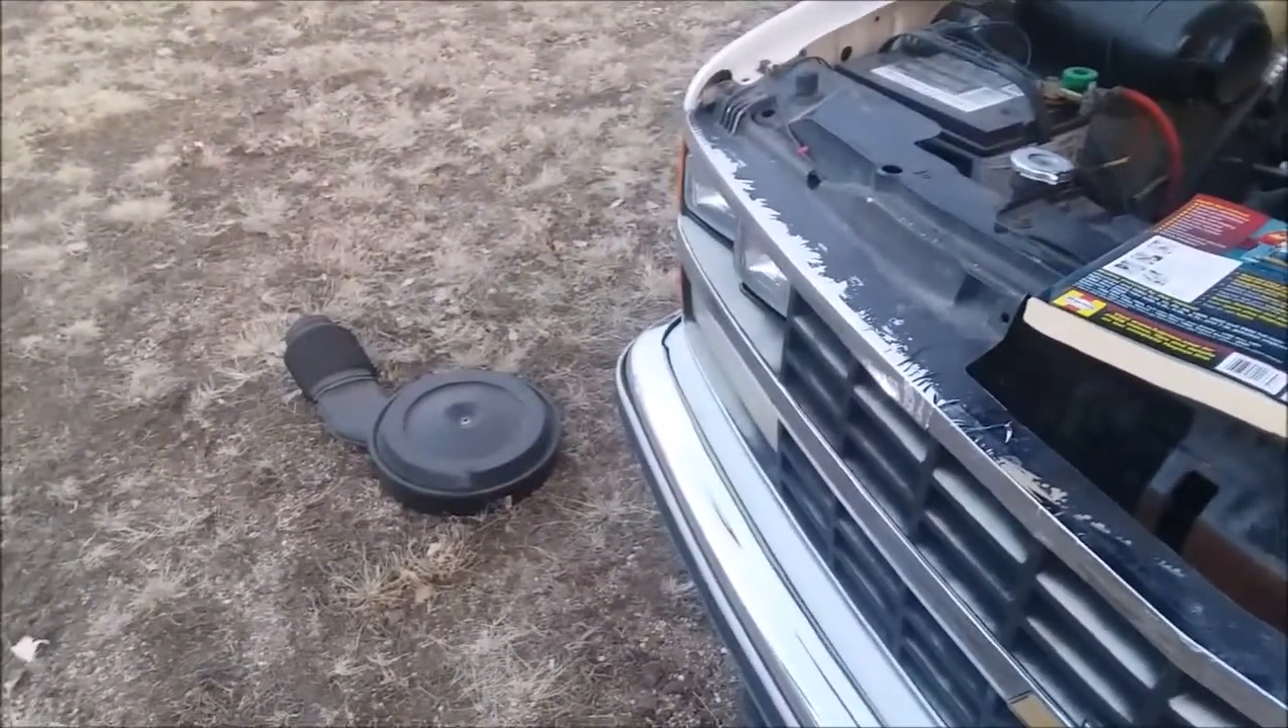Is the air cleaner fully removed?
Yes.